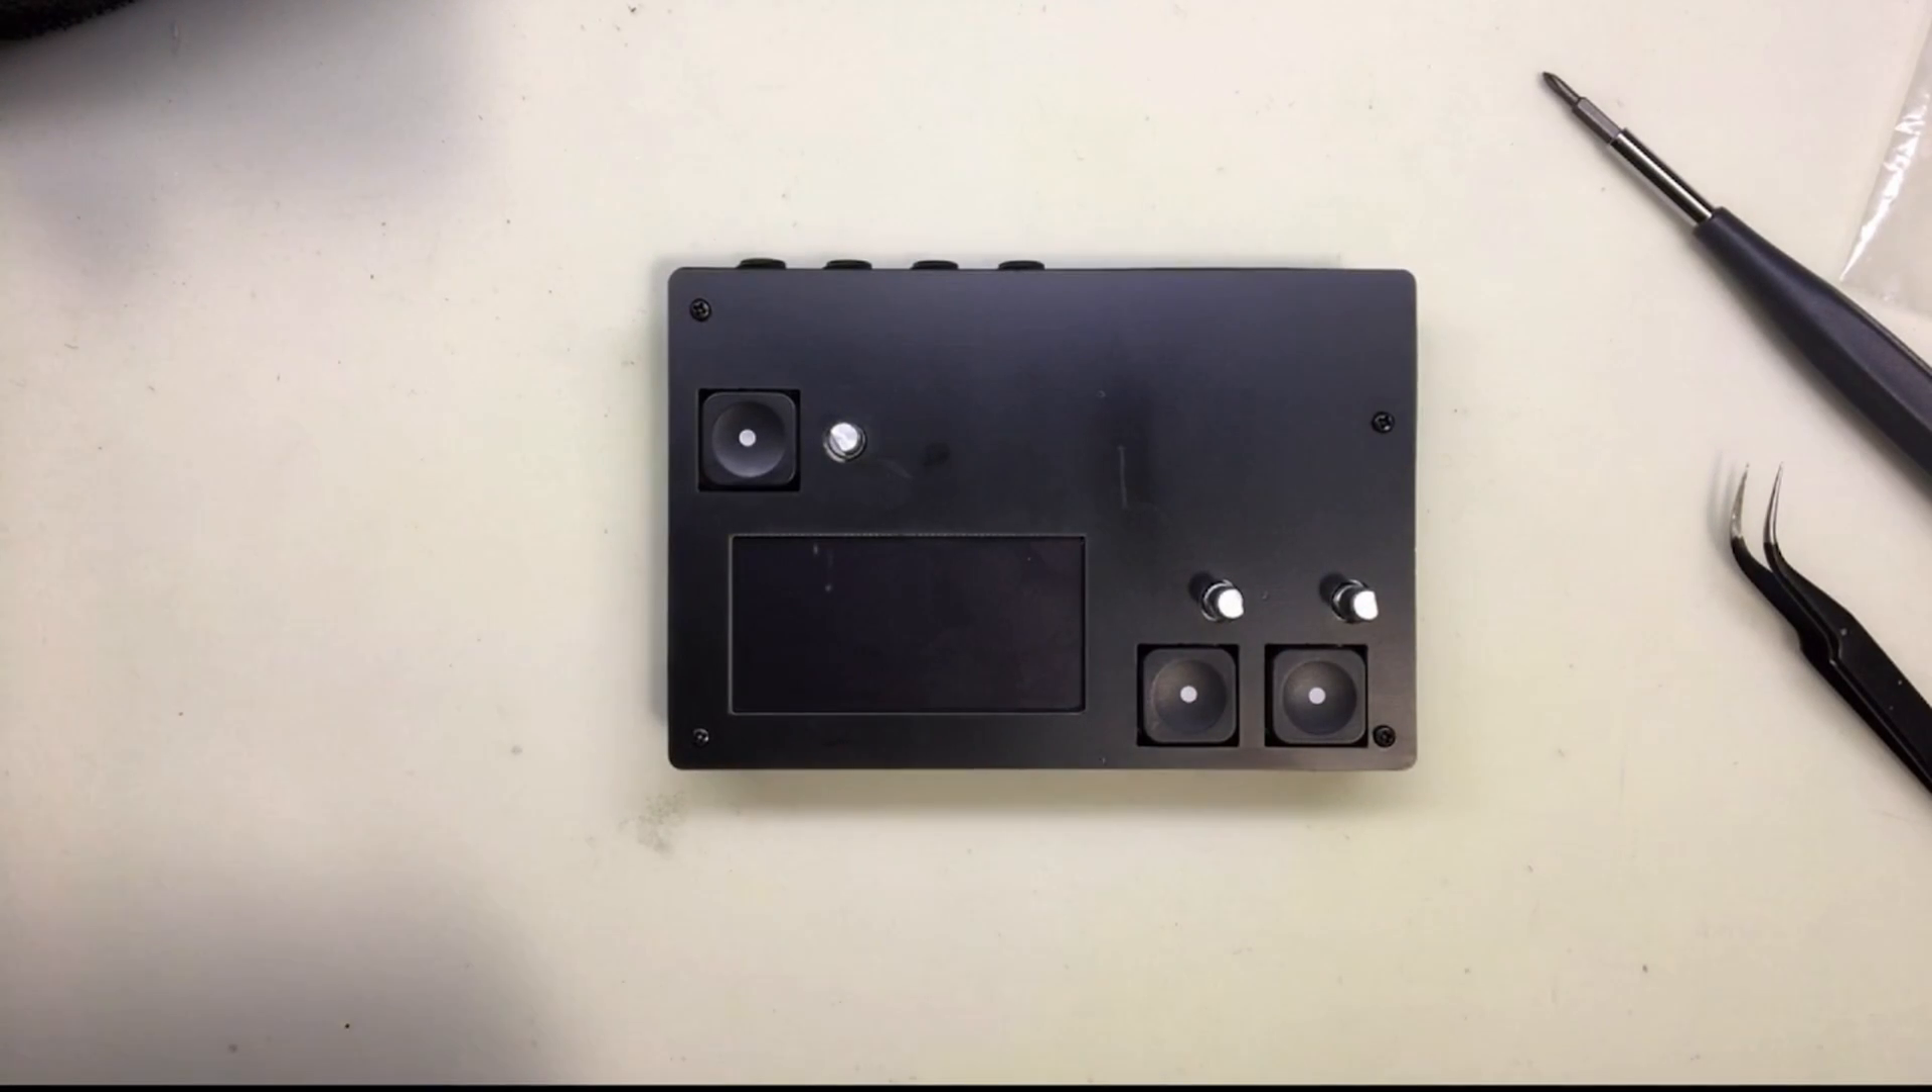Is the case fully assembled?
Yes.